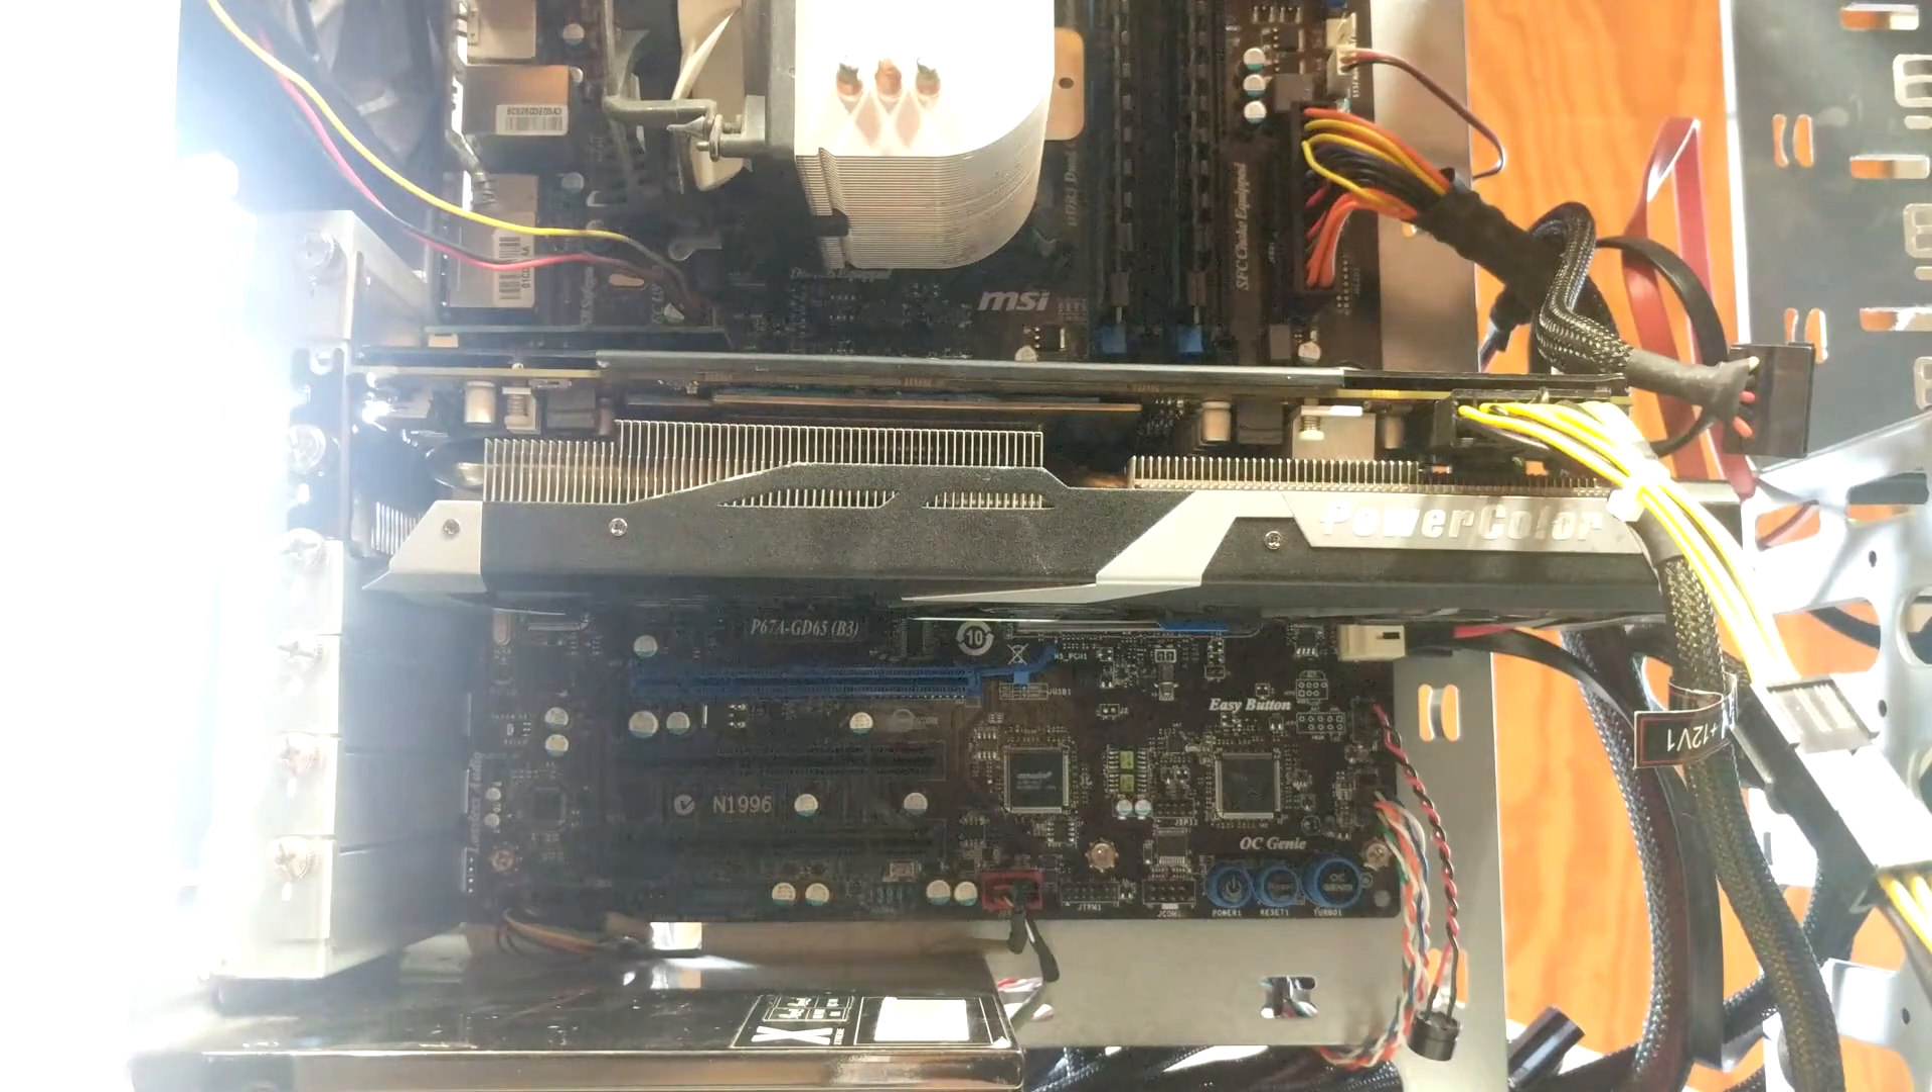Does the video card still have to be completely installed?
No.